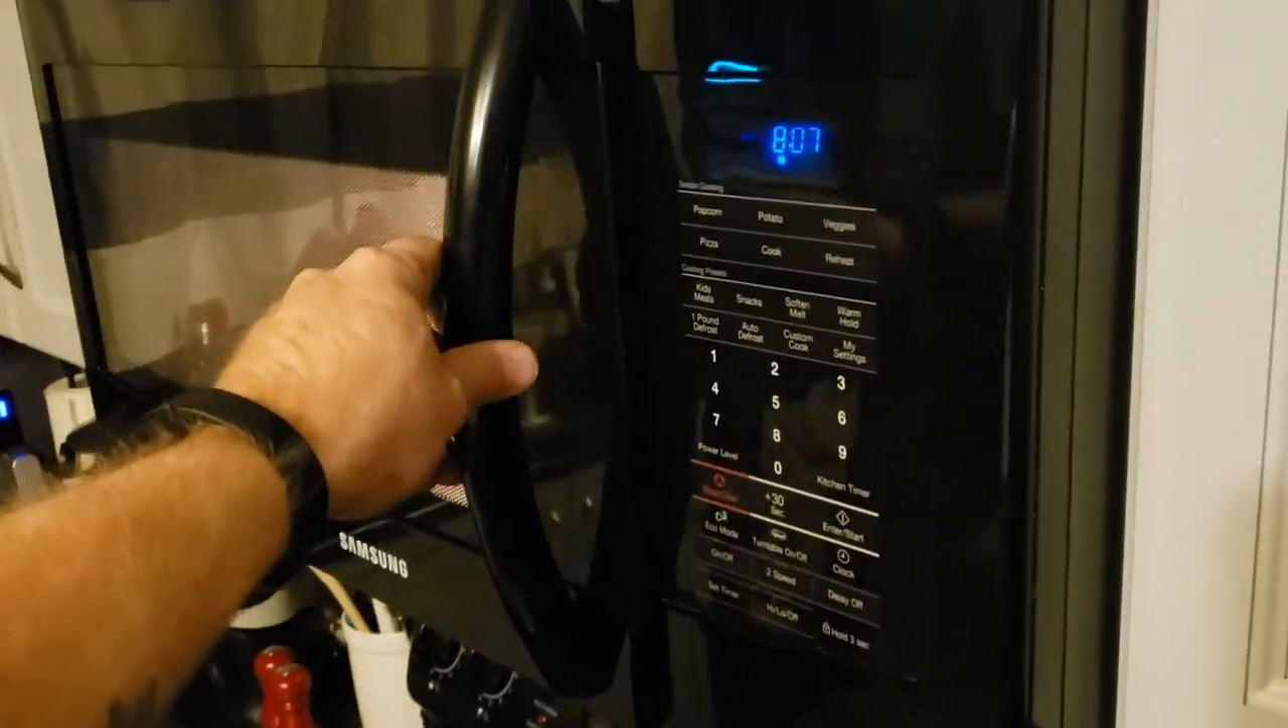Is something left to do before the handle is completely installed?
No.